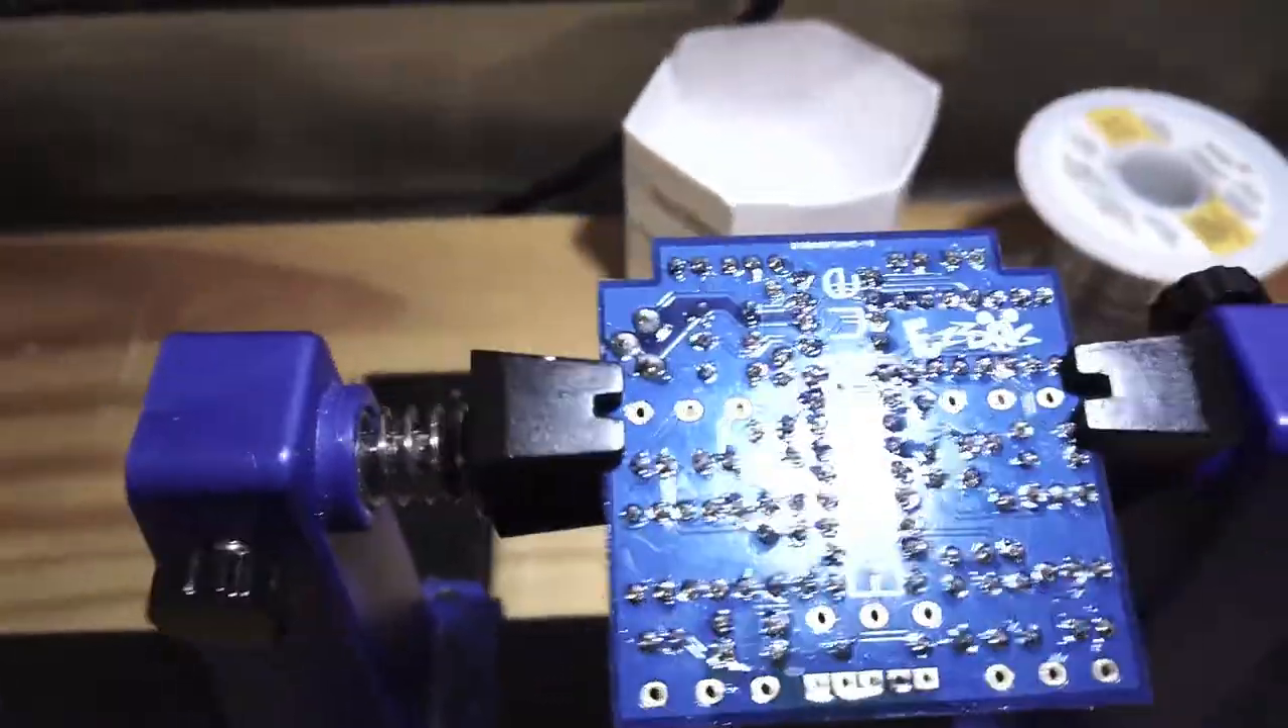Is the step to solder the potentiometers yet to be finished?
Yes.